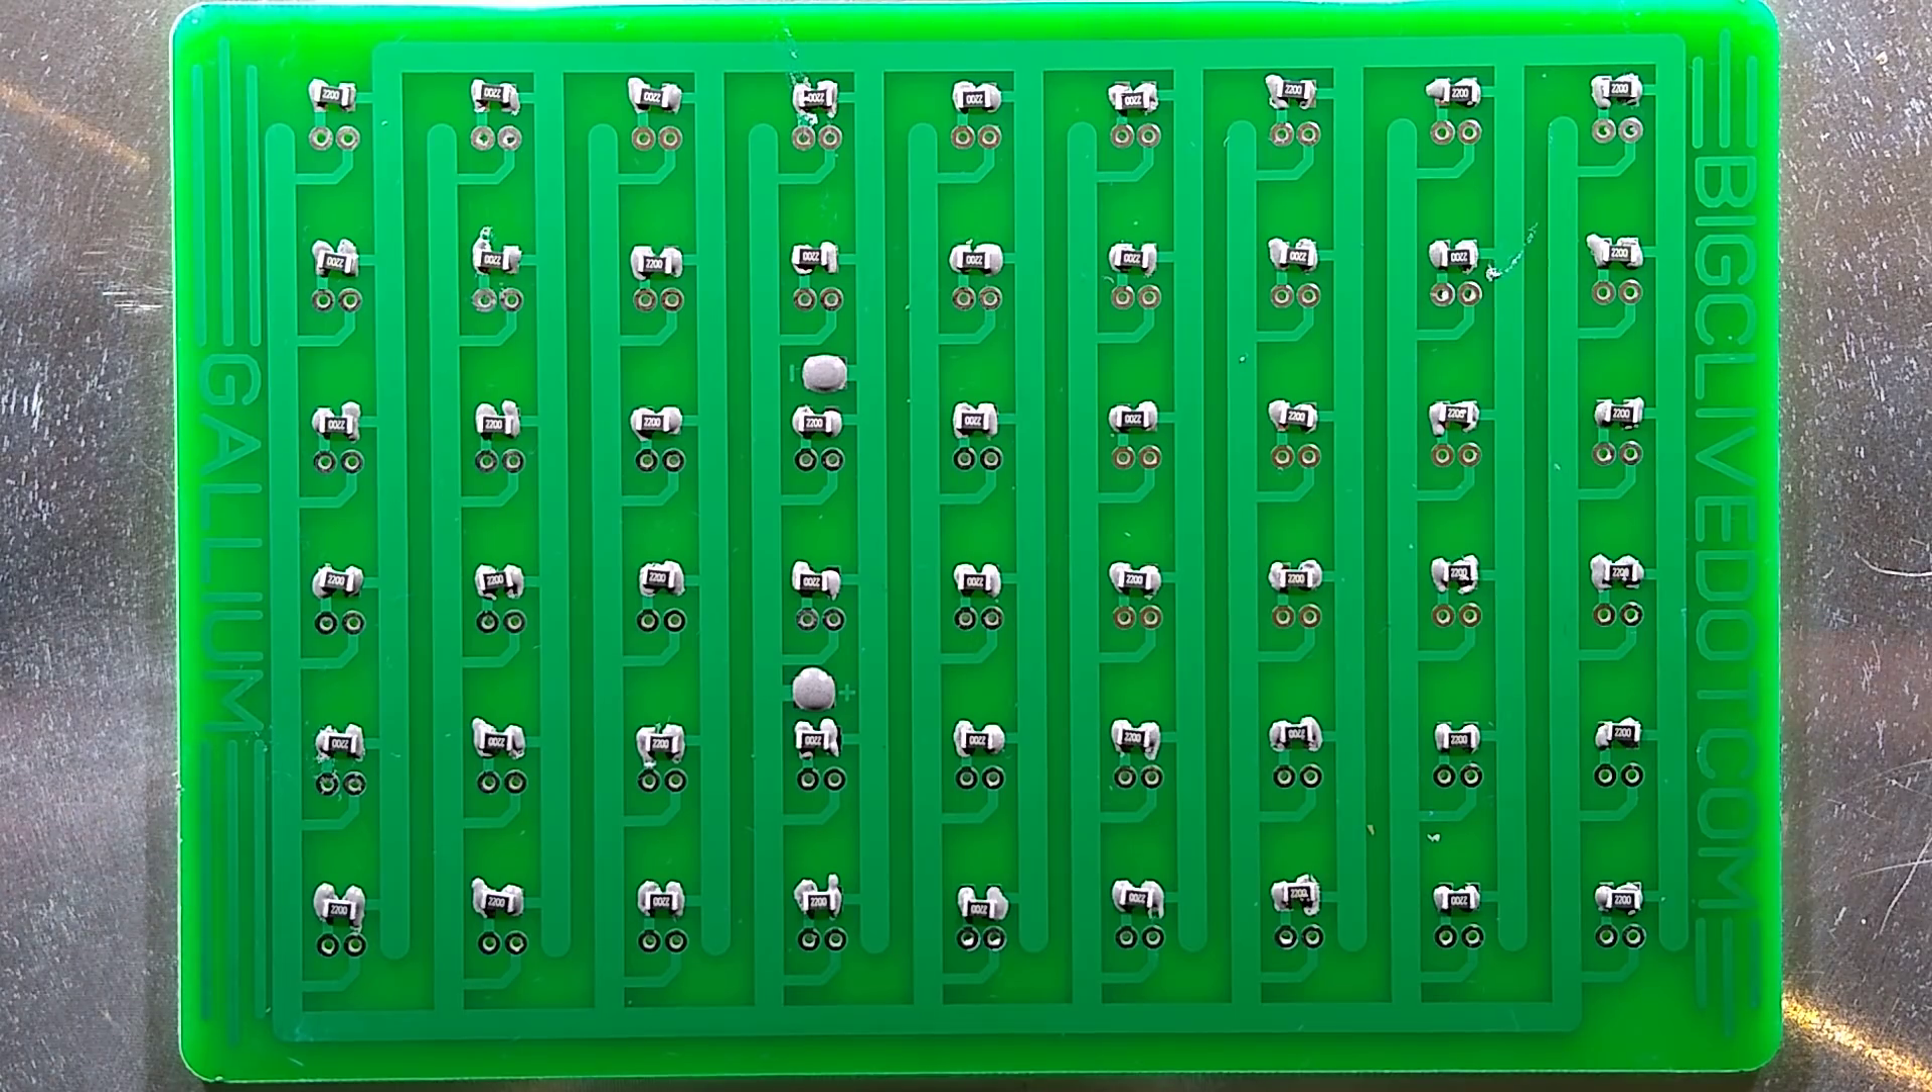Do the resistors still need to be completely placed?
No.